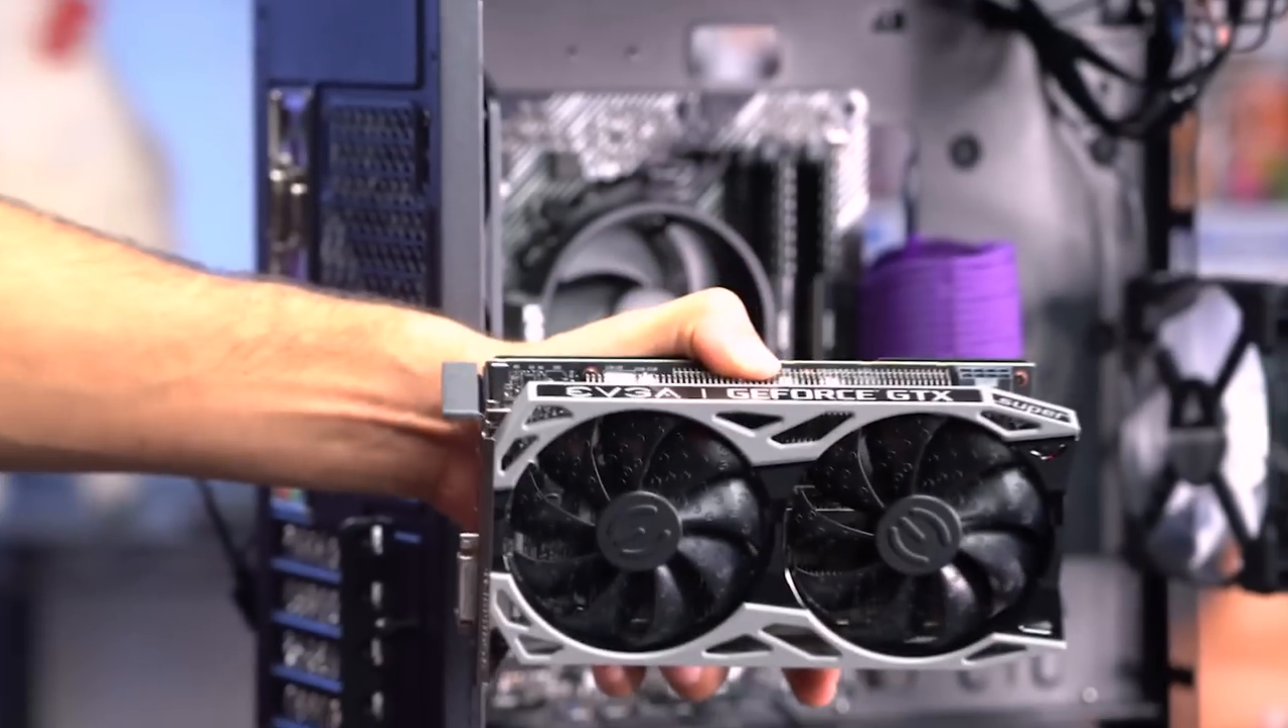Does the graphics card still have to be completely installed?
Yes.